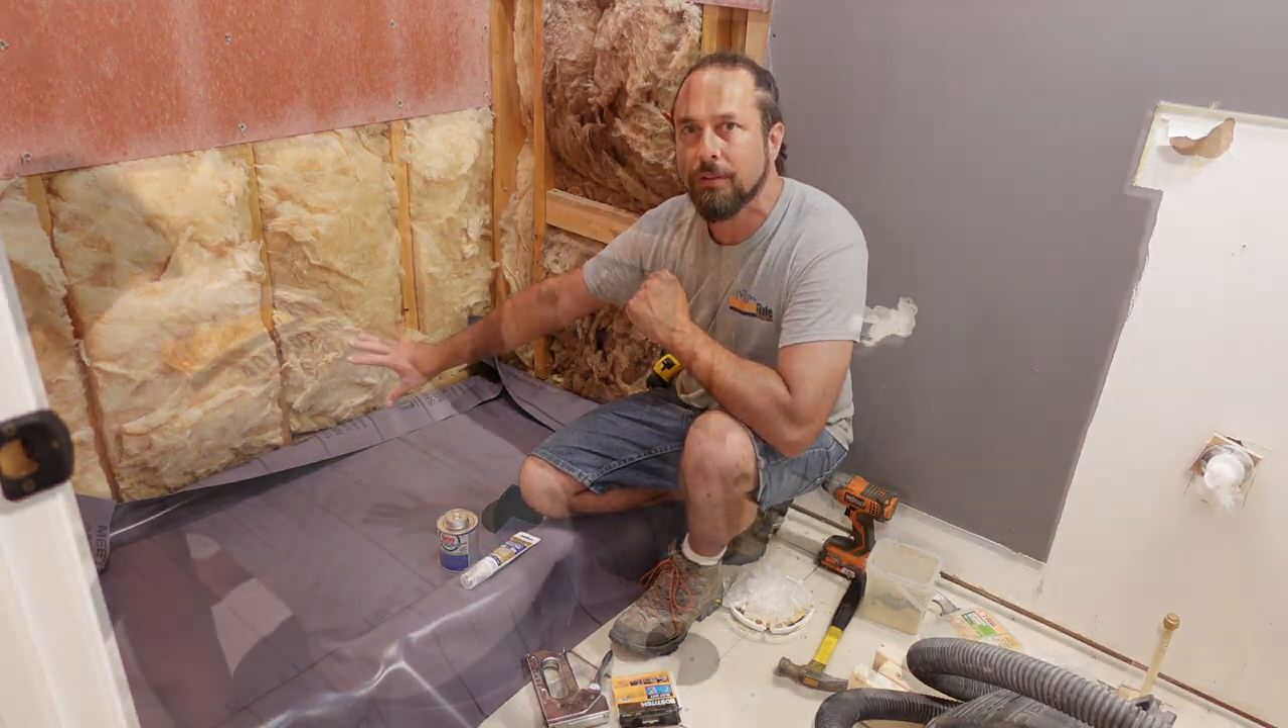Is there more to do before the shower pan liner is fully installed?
Yes.